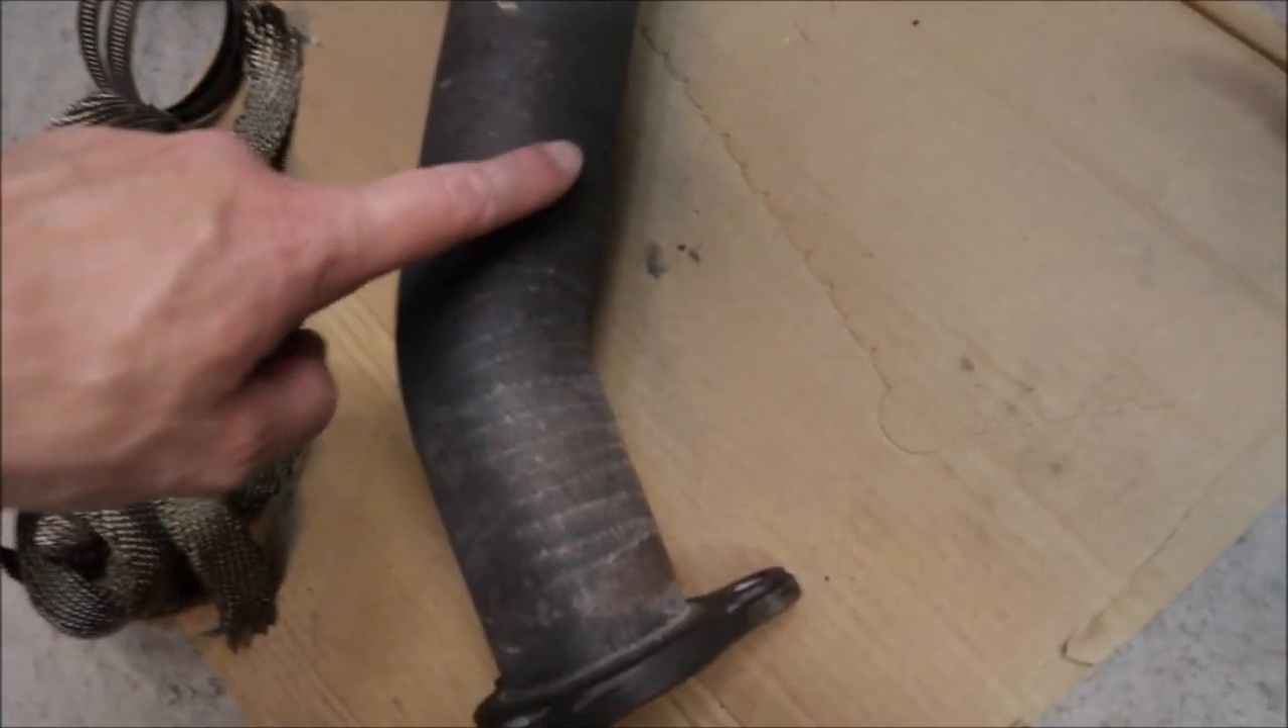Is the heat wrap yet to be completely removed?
No.